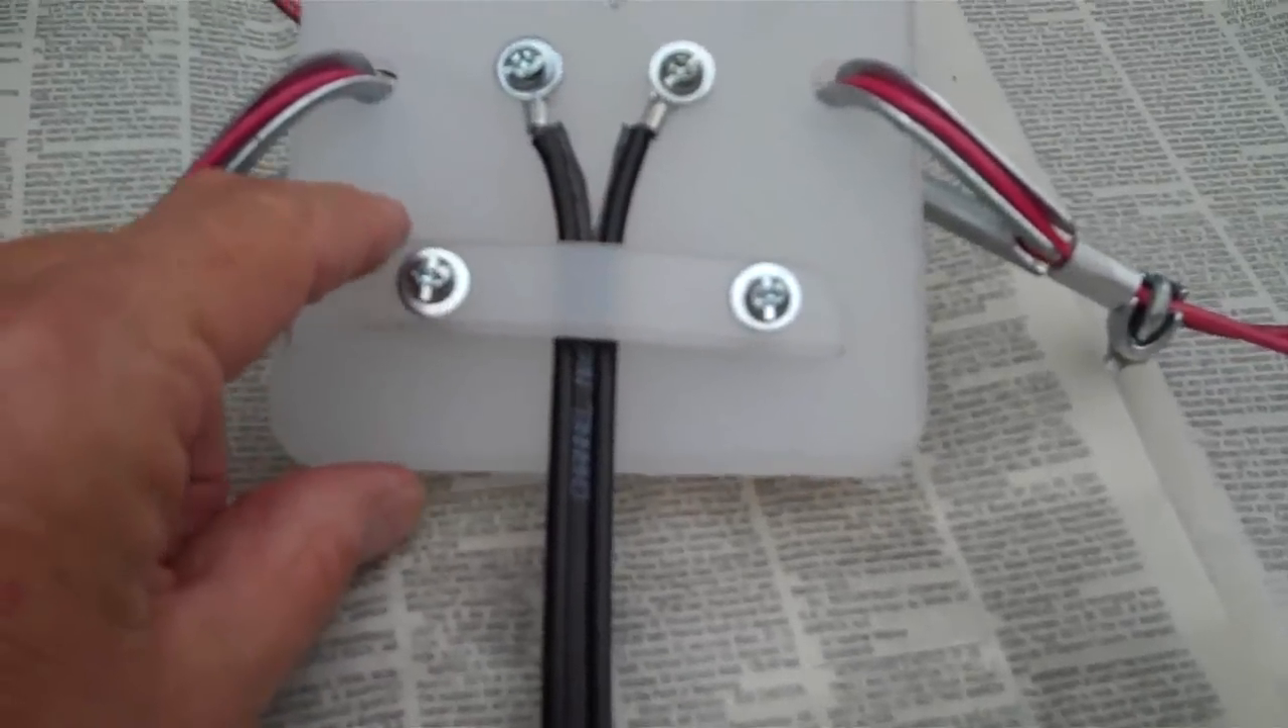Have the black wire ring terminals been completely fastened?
Yes.